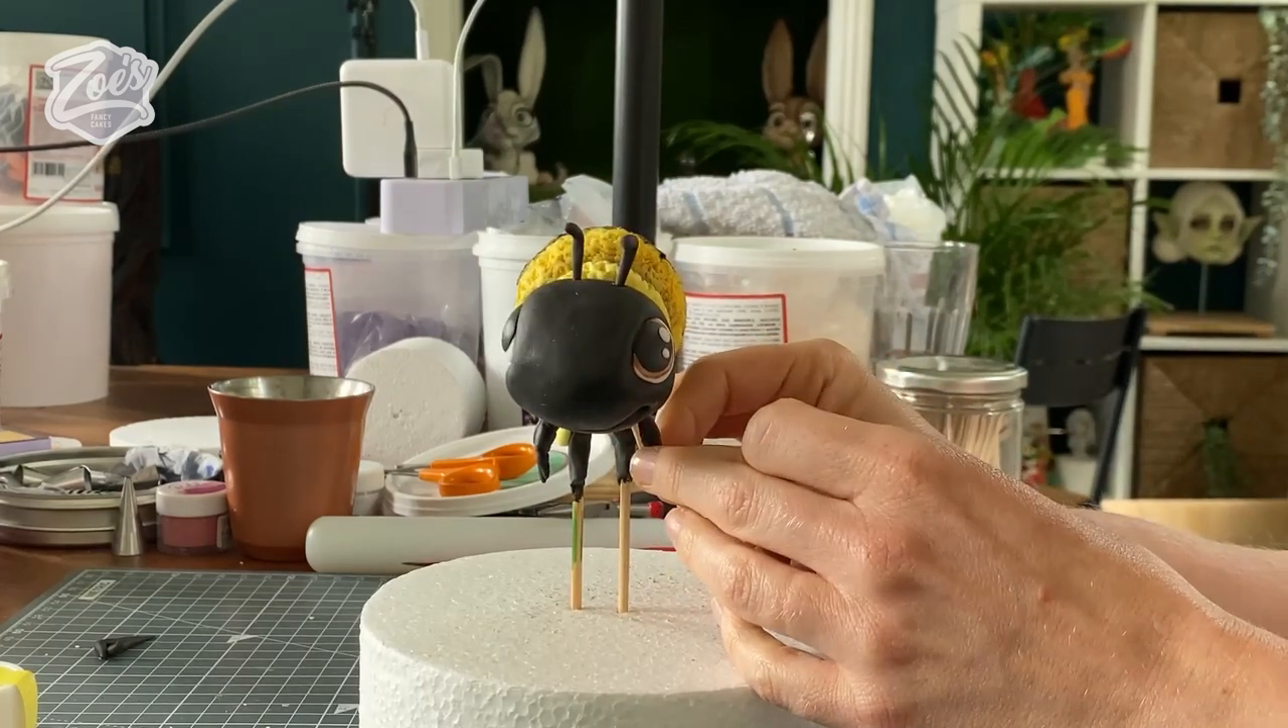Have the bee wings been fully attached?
No.